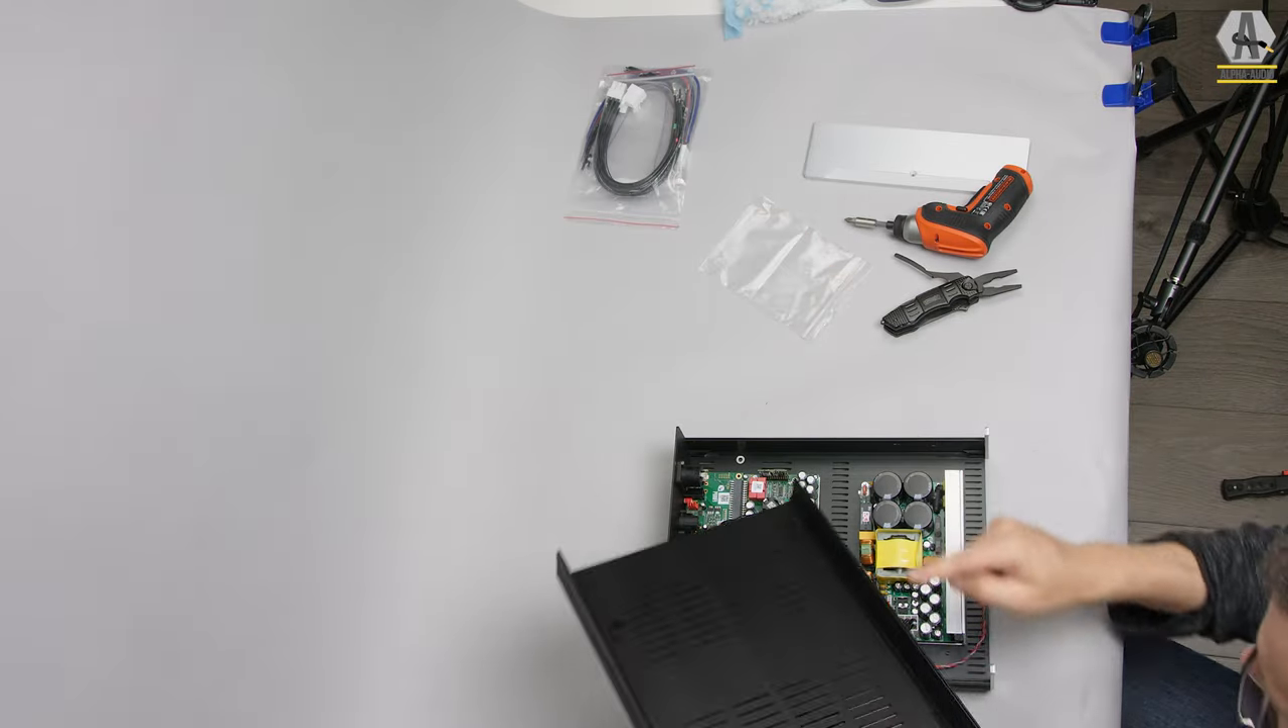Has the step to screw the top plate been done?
No.